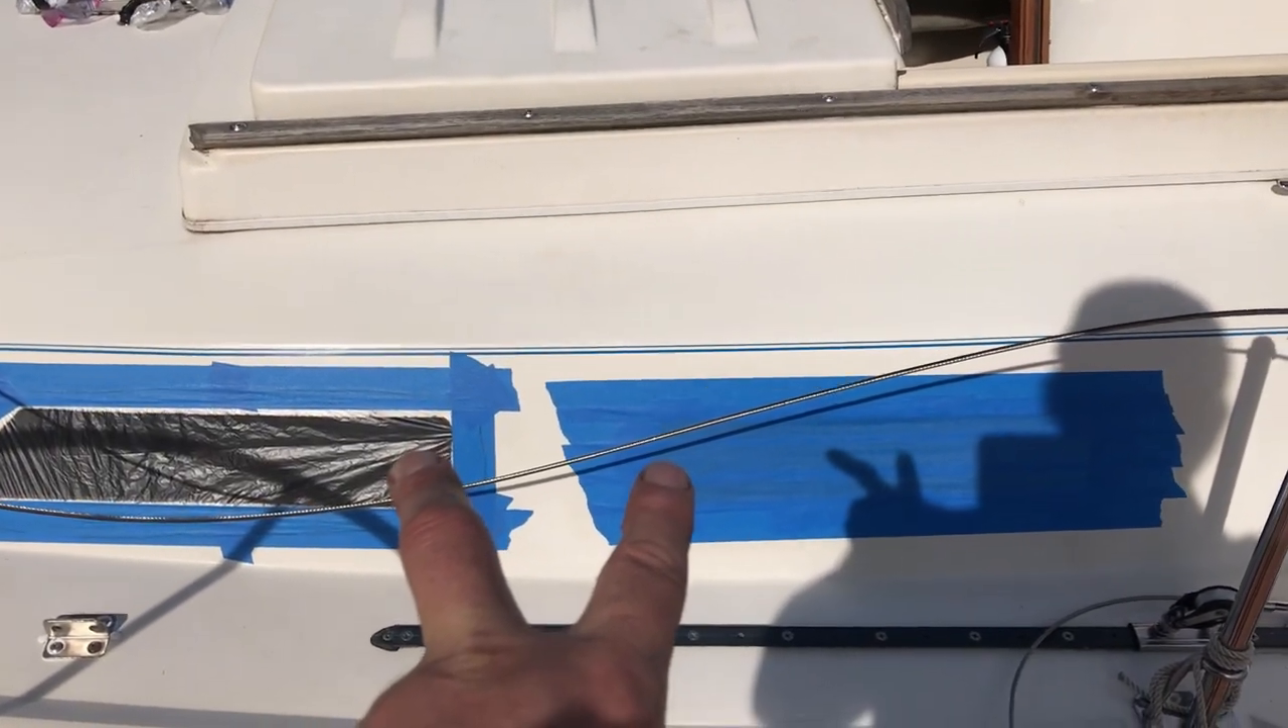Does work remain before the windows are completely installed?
Yes.